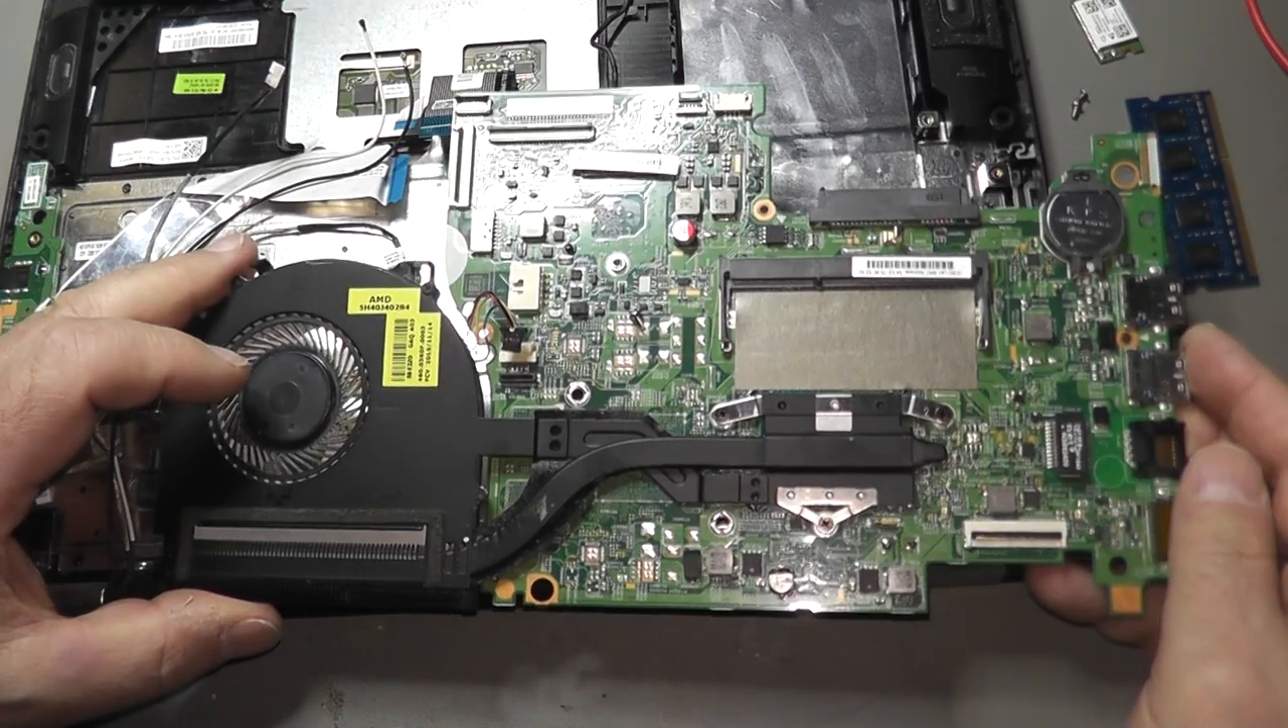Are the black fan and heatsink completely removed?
No.